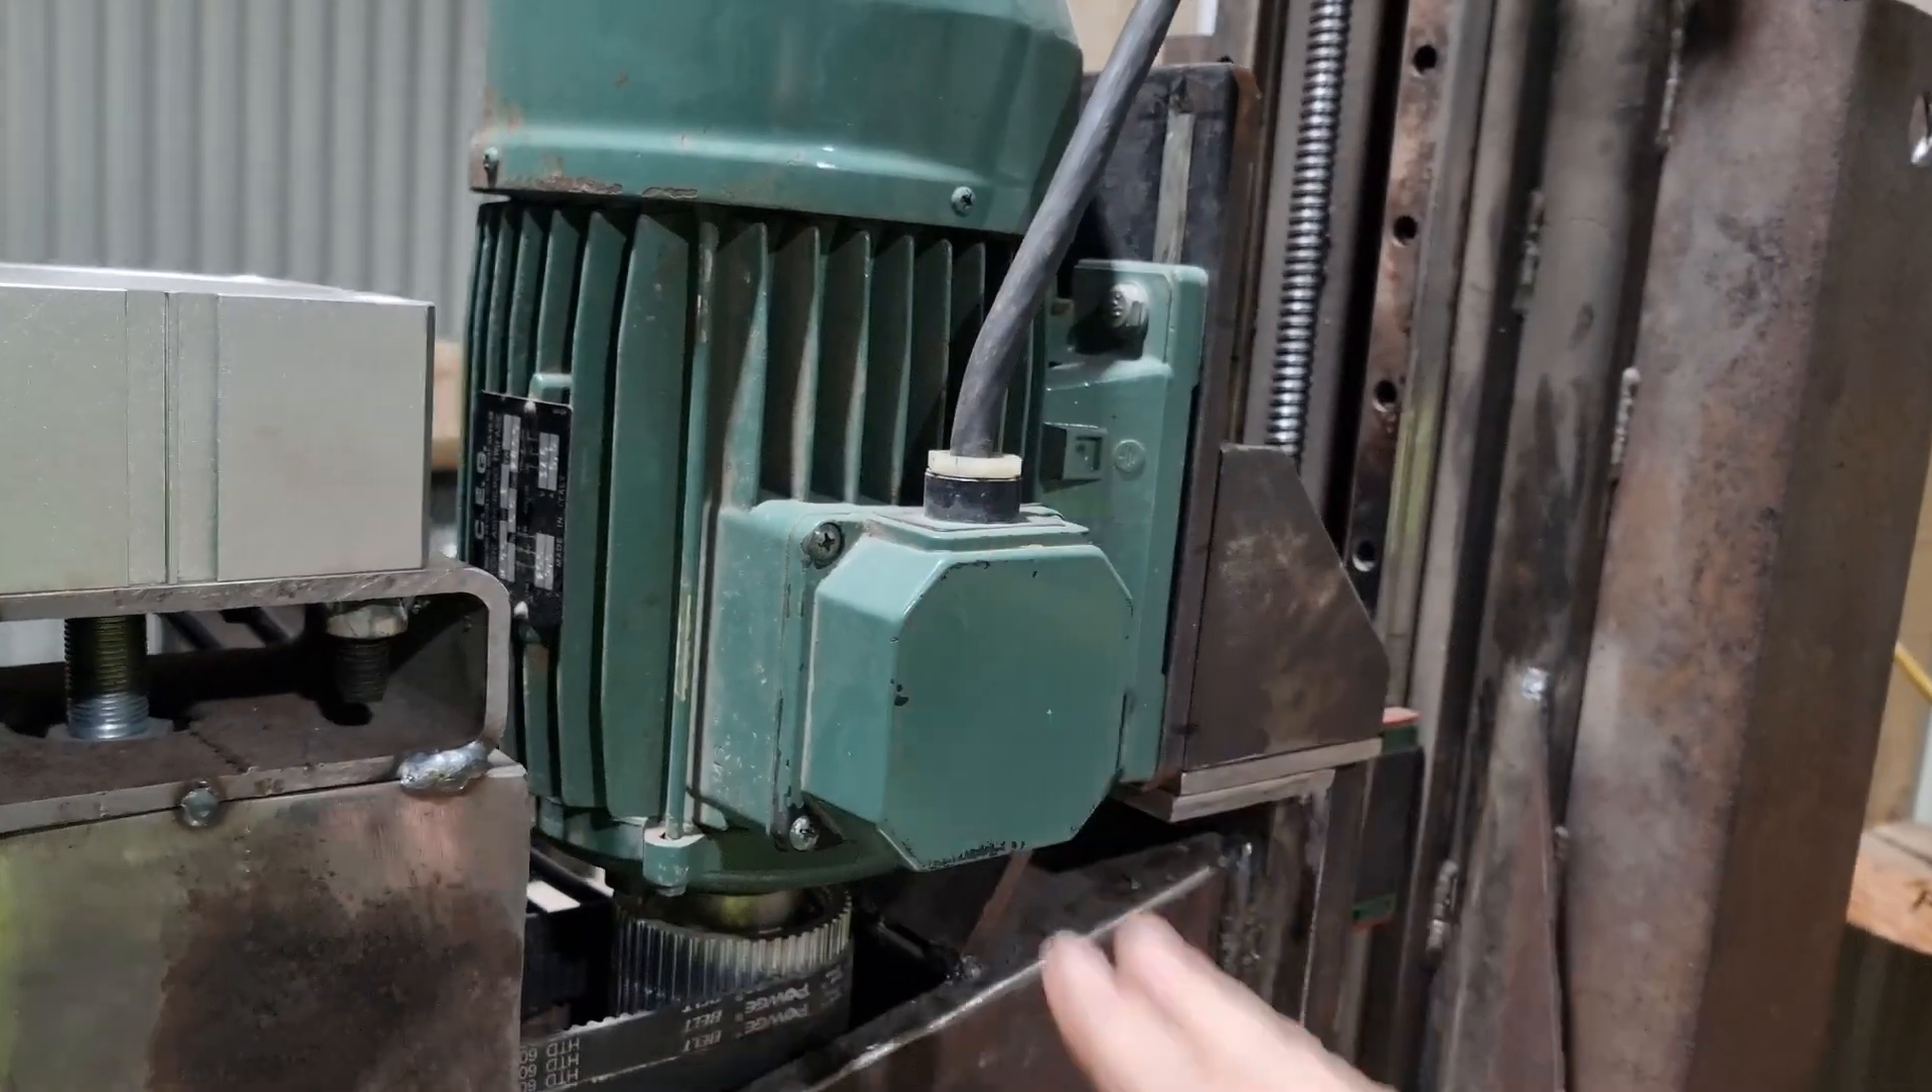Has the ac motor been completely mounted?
Yes.